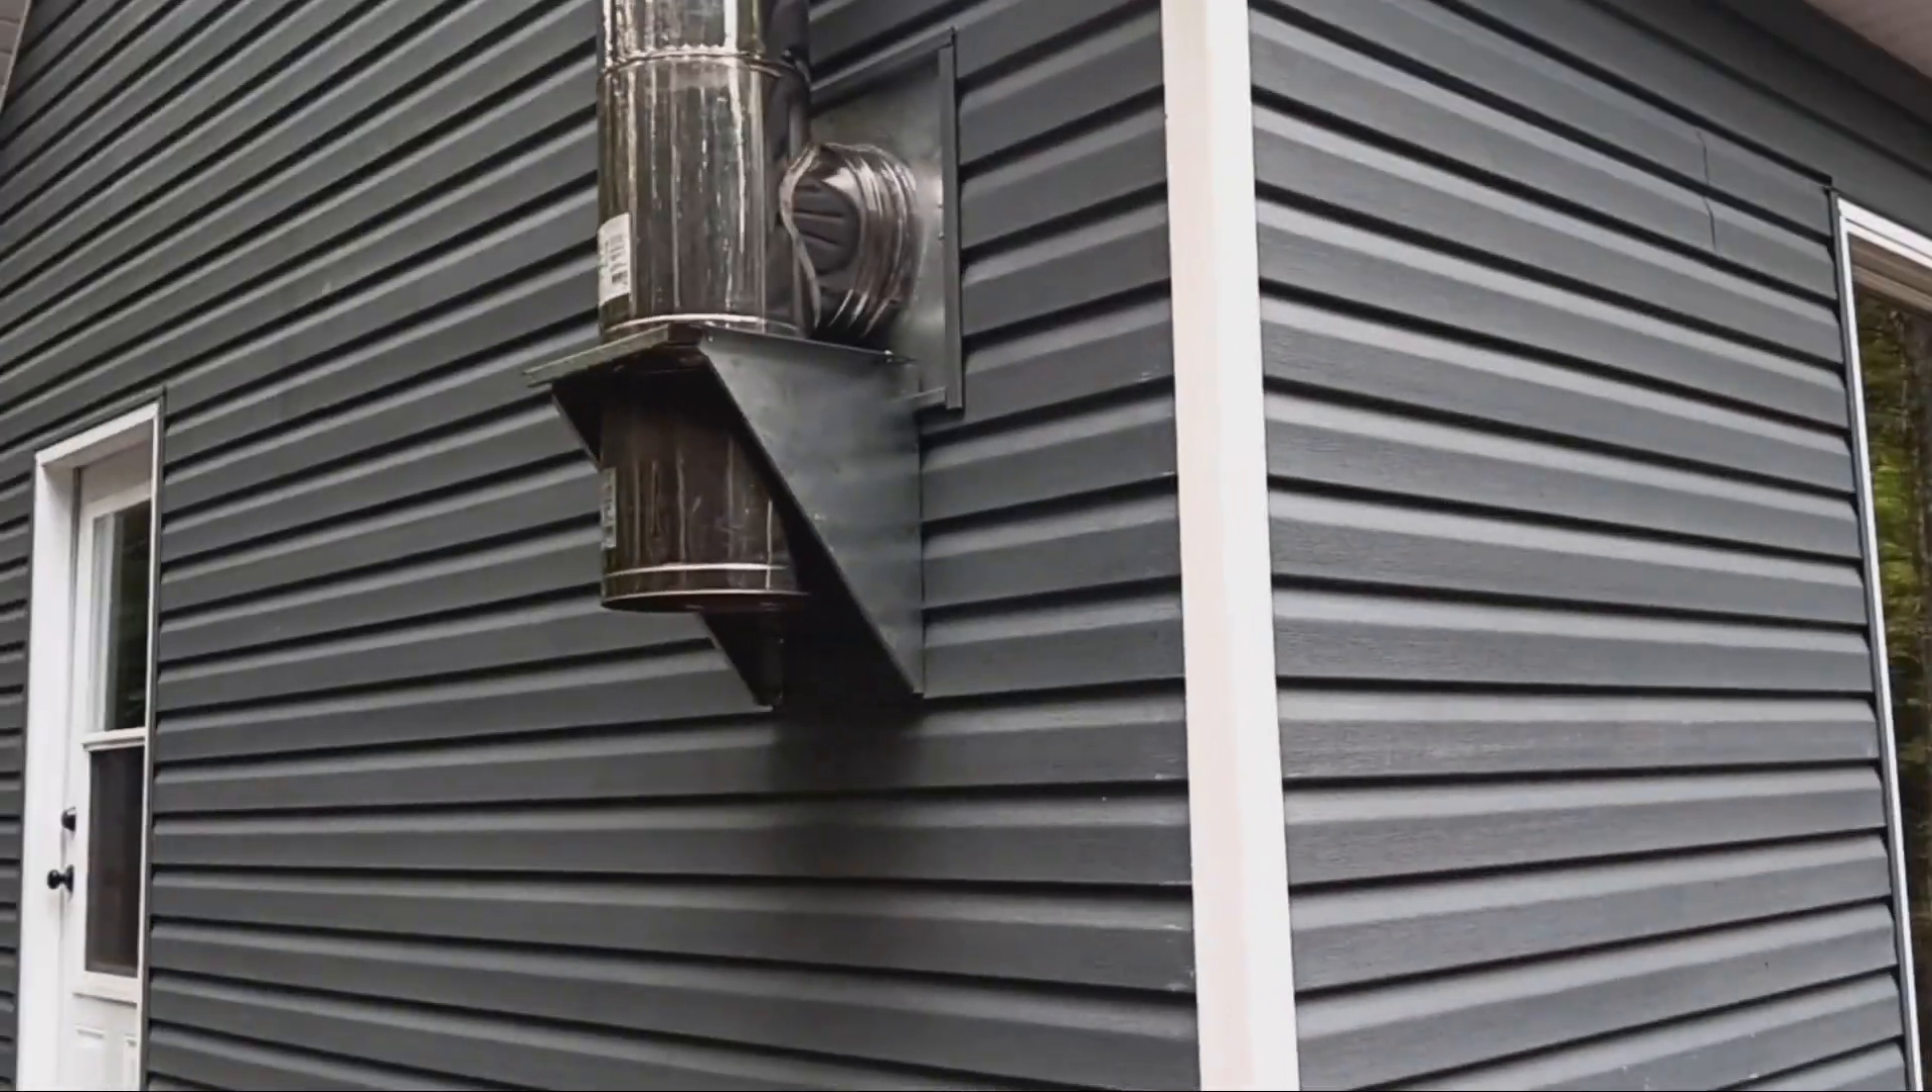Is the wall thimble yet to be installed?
No.